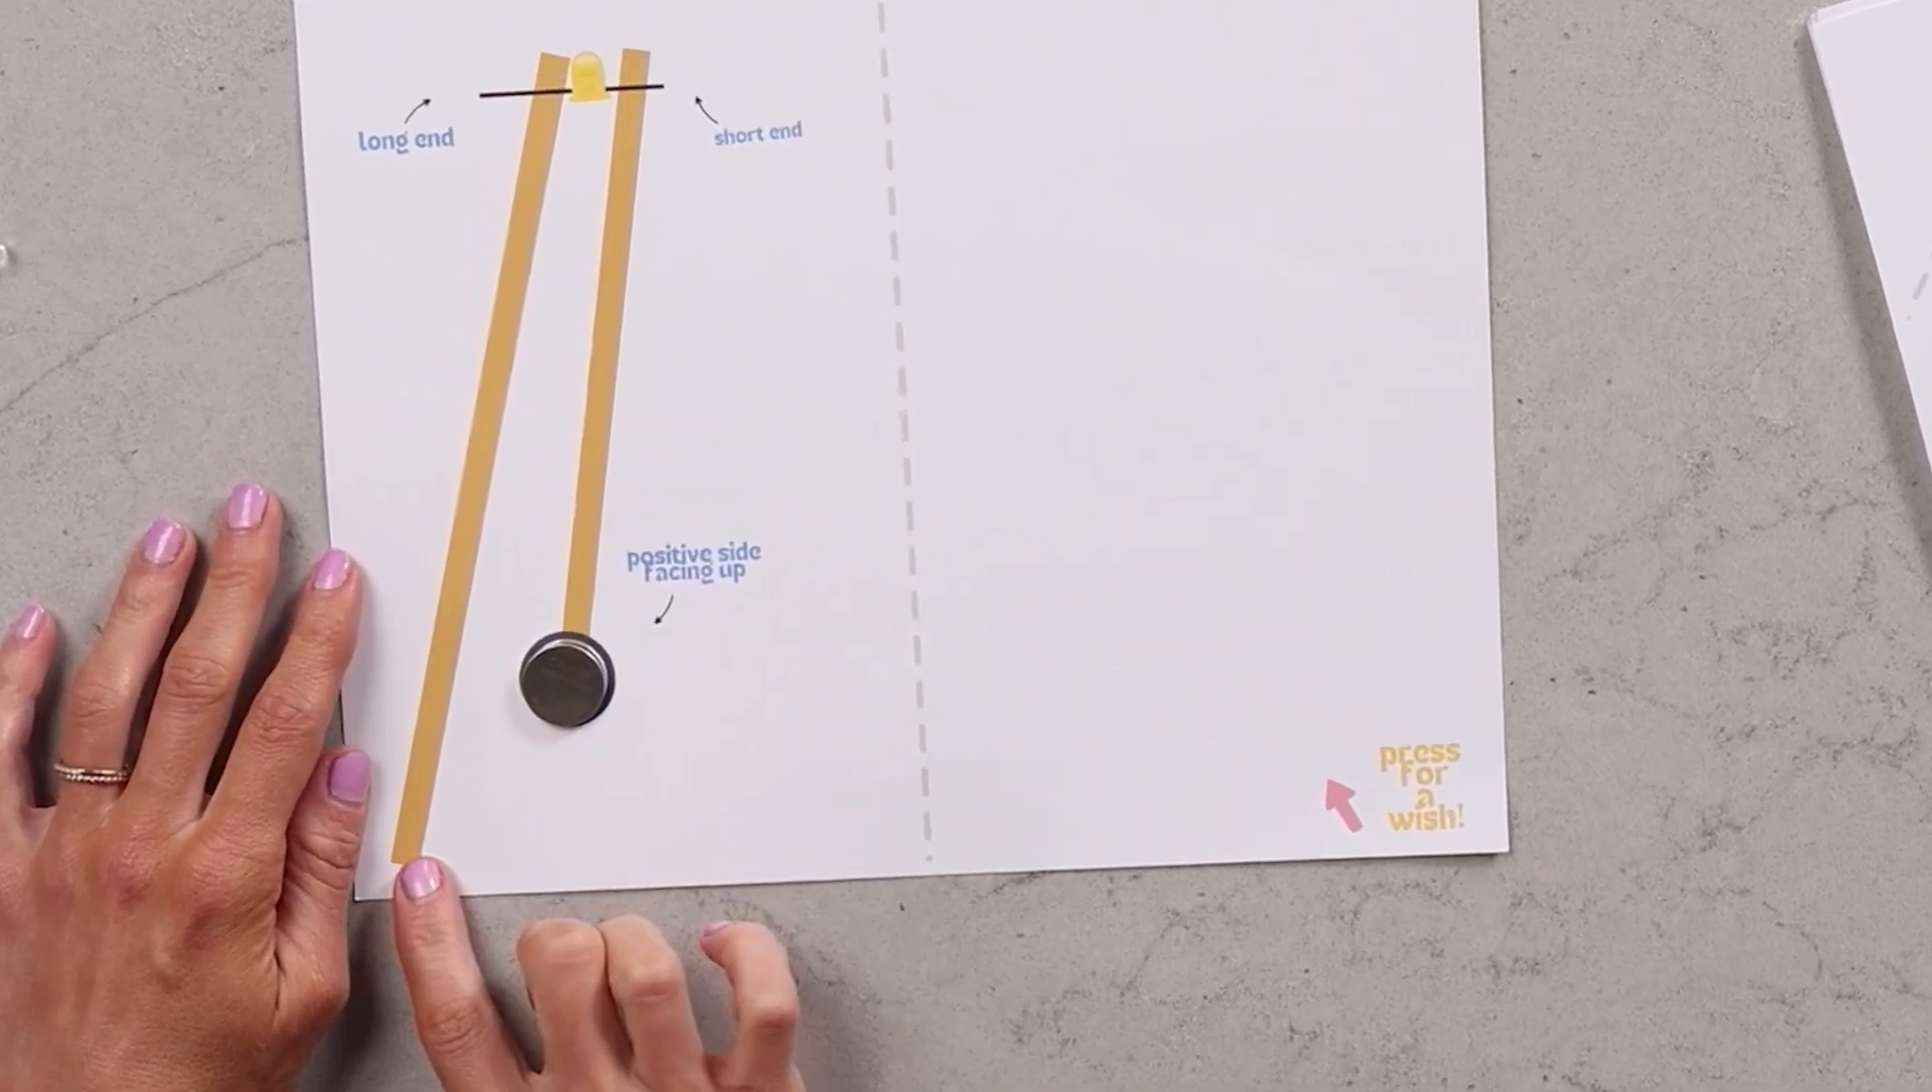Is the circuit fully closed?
No.